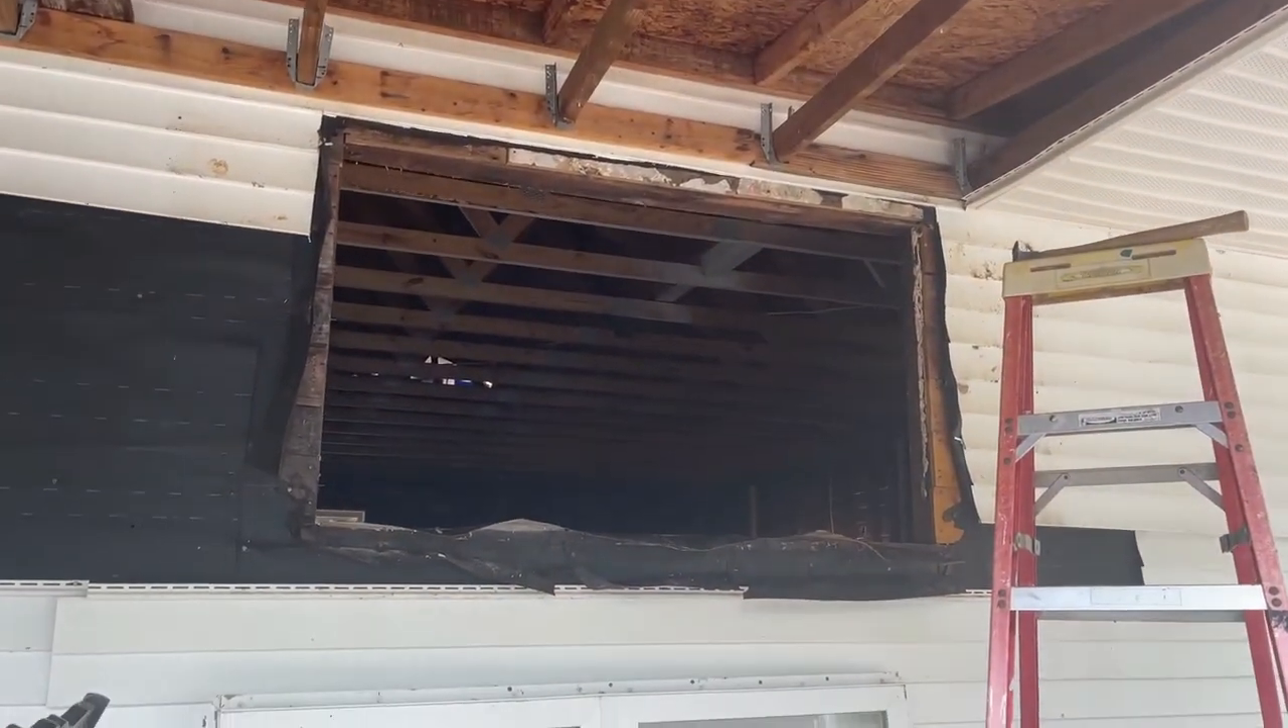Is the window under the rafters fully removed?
Yes.